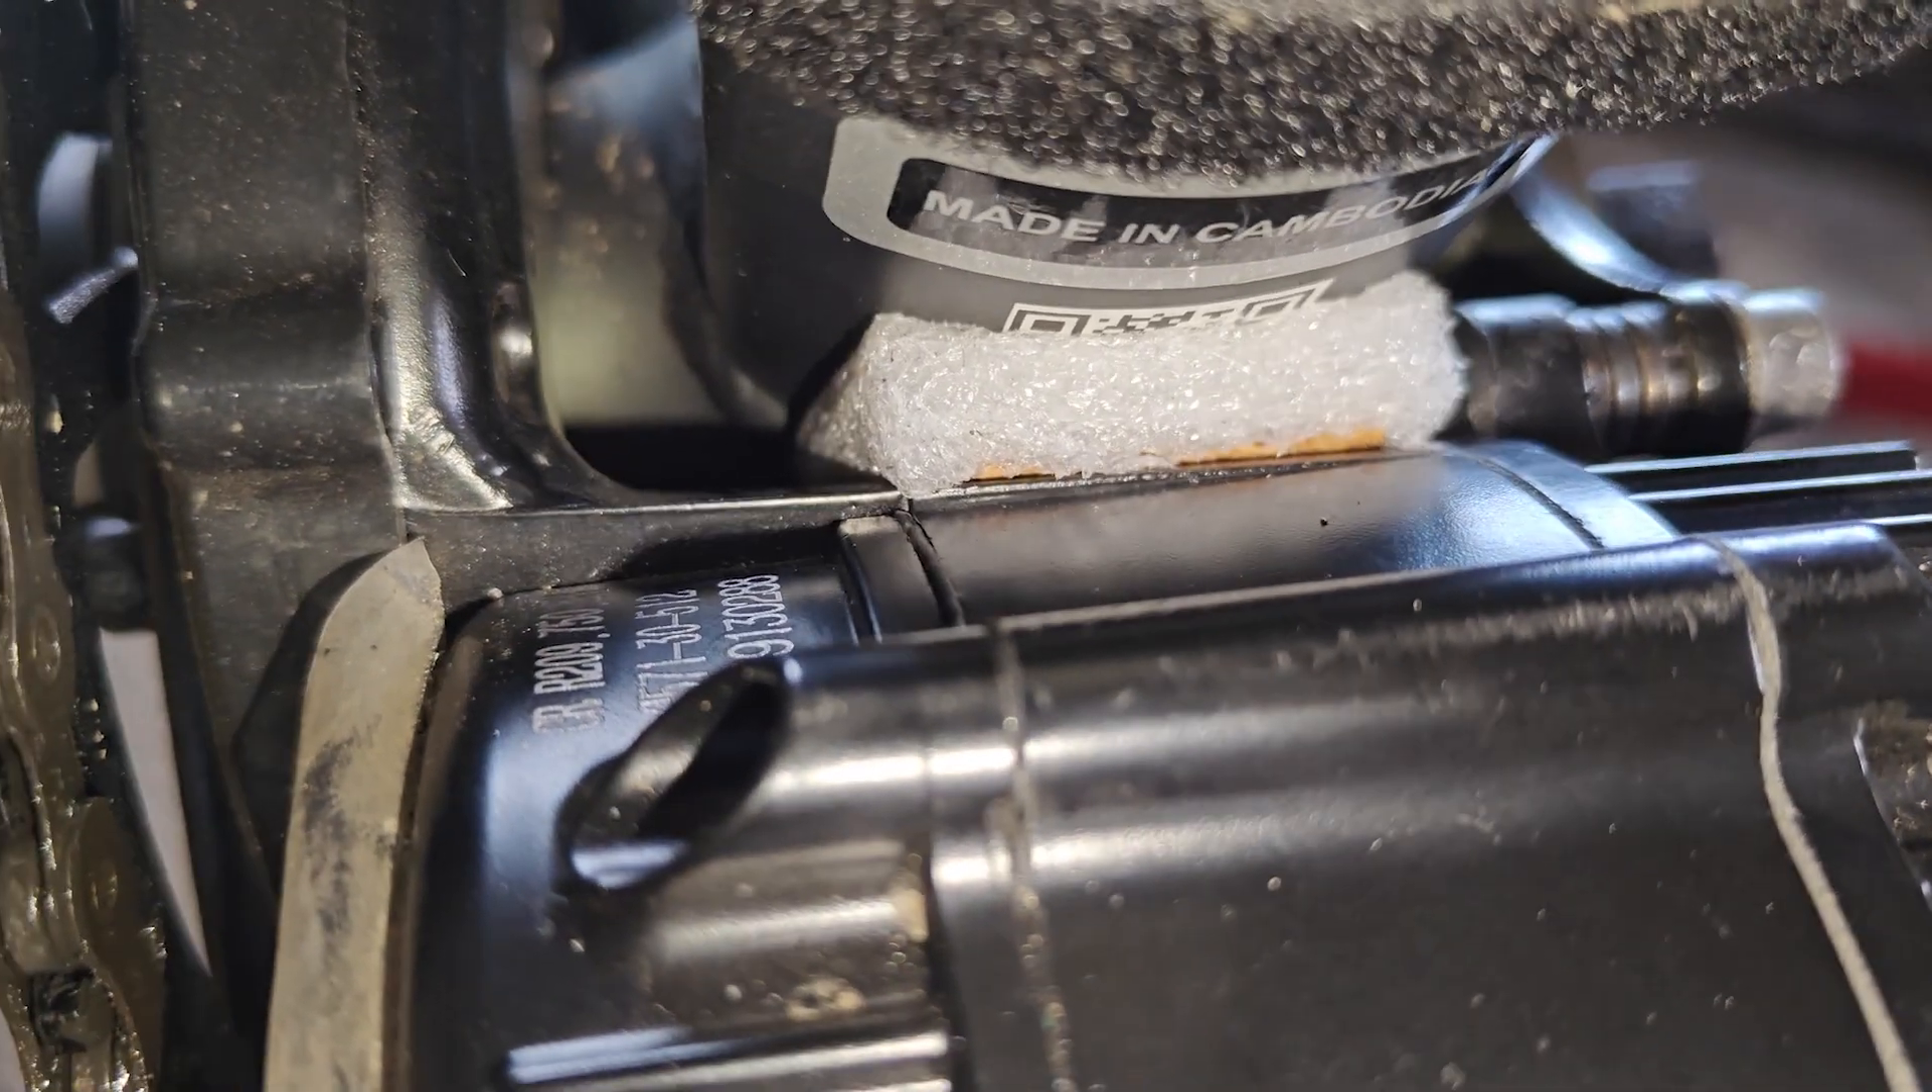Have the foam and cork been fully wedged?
Yes.